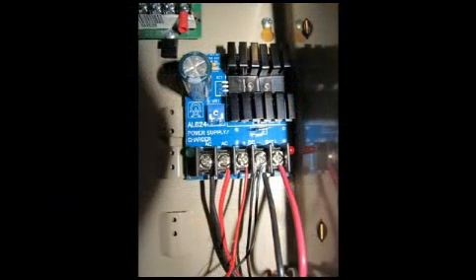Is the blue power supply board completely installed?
Yes.